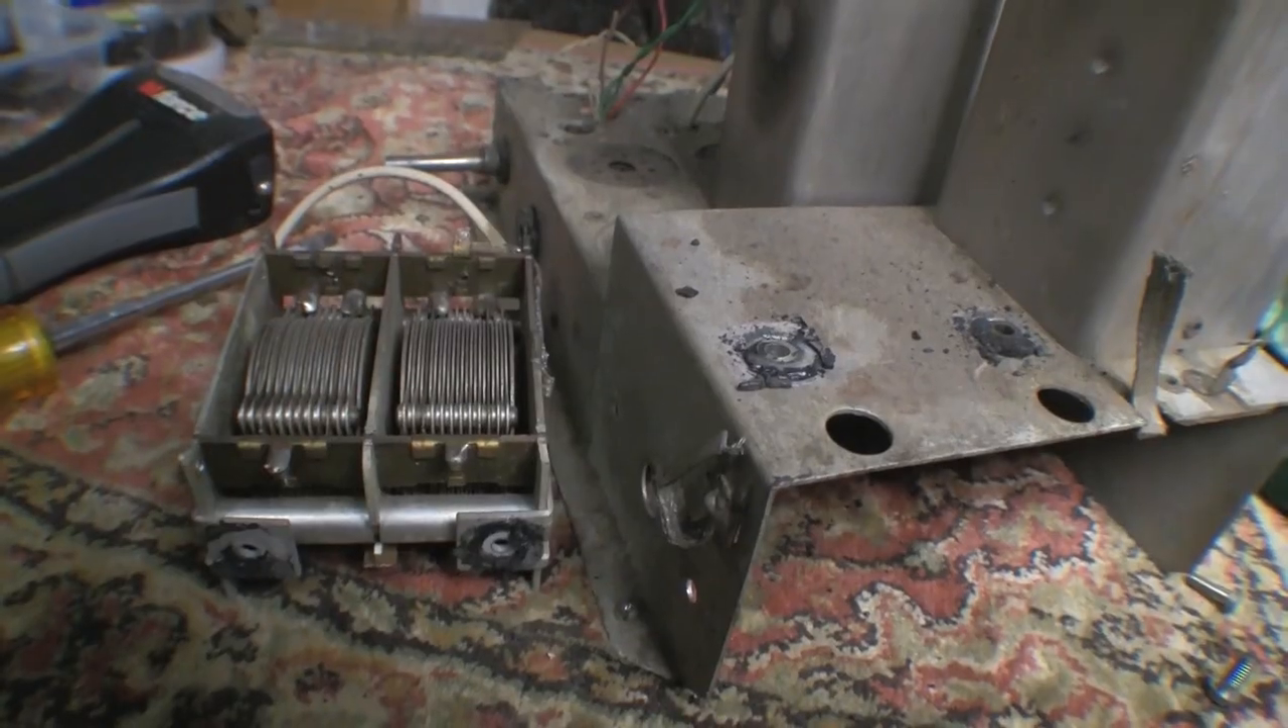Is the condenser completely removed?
Yes.